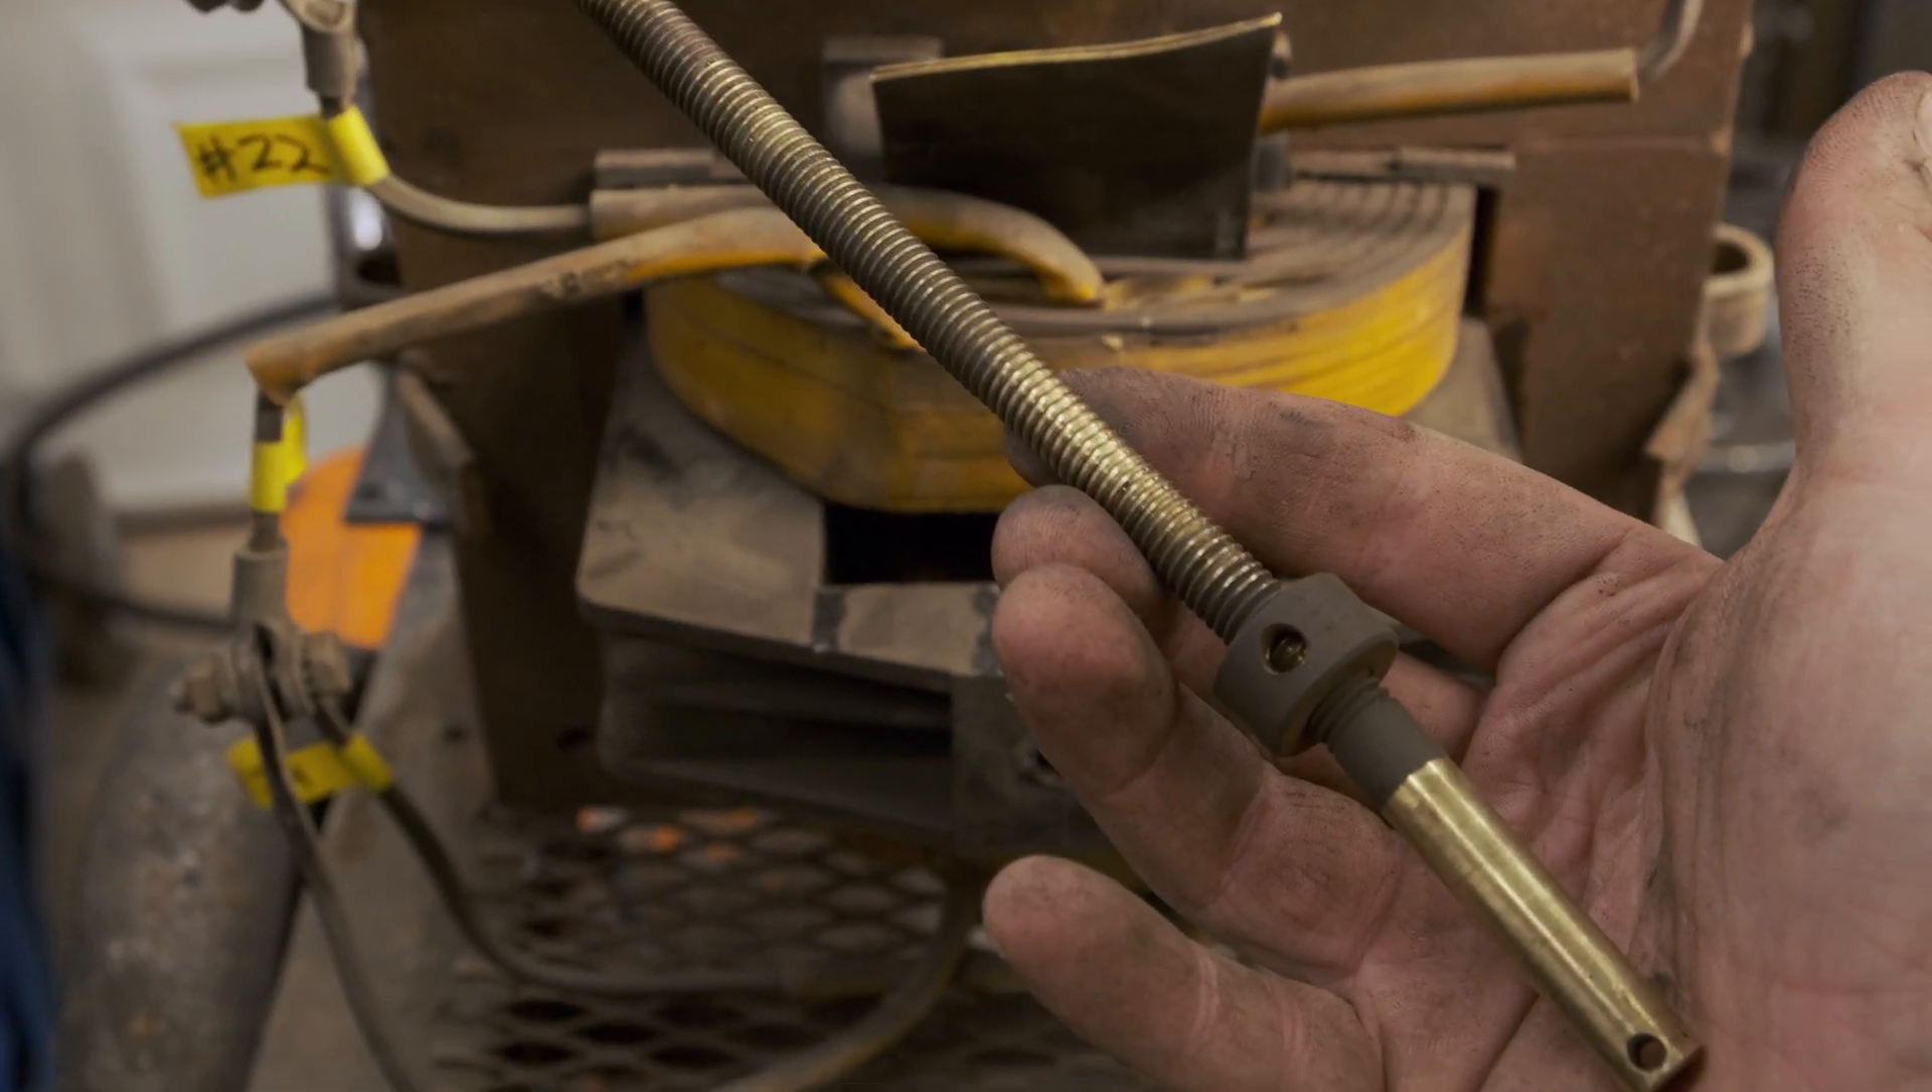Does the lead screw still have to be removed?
No.